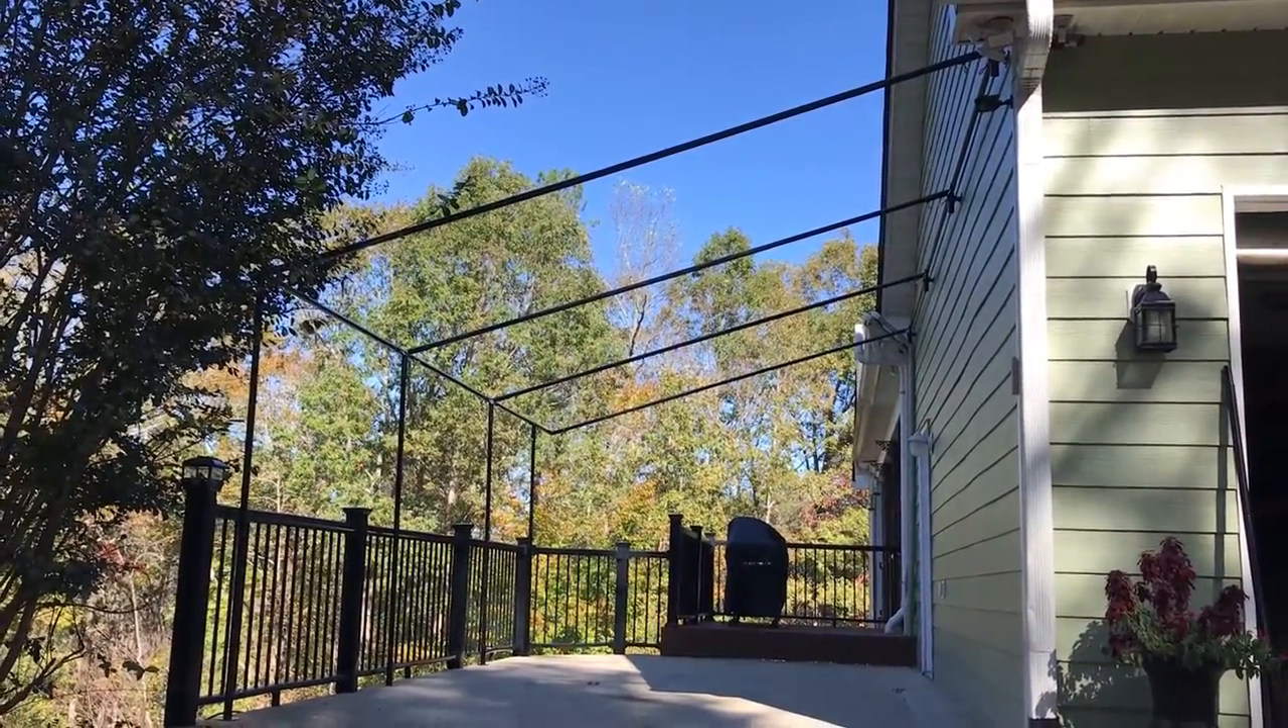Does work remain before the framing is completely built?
No.